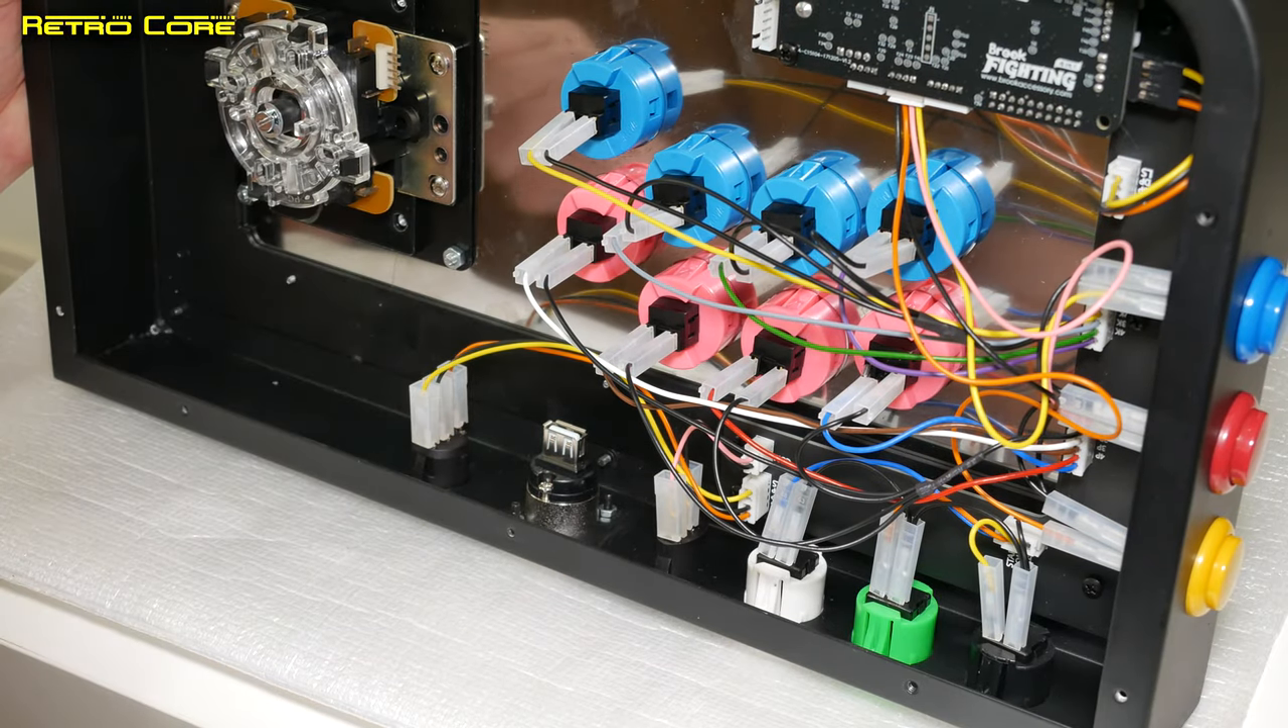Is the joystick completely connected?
No.